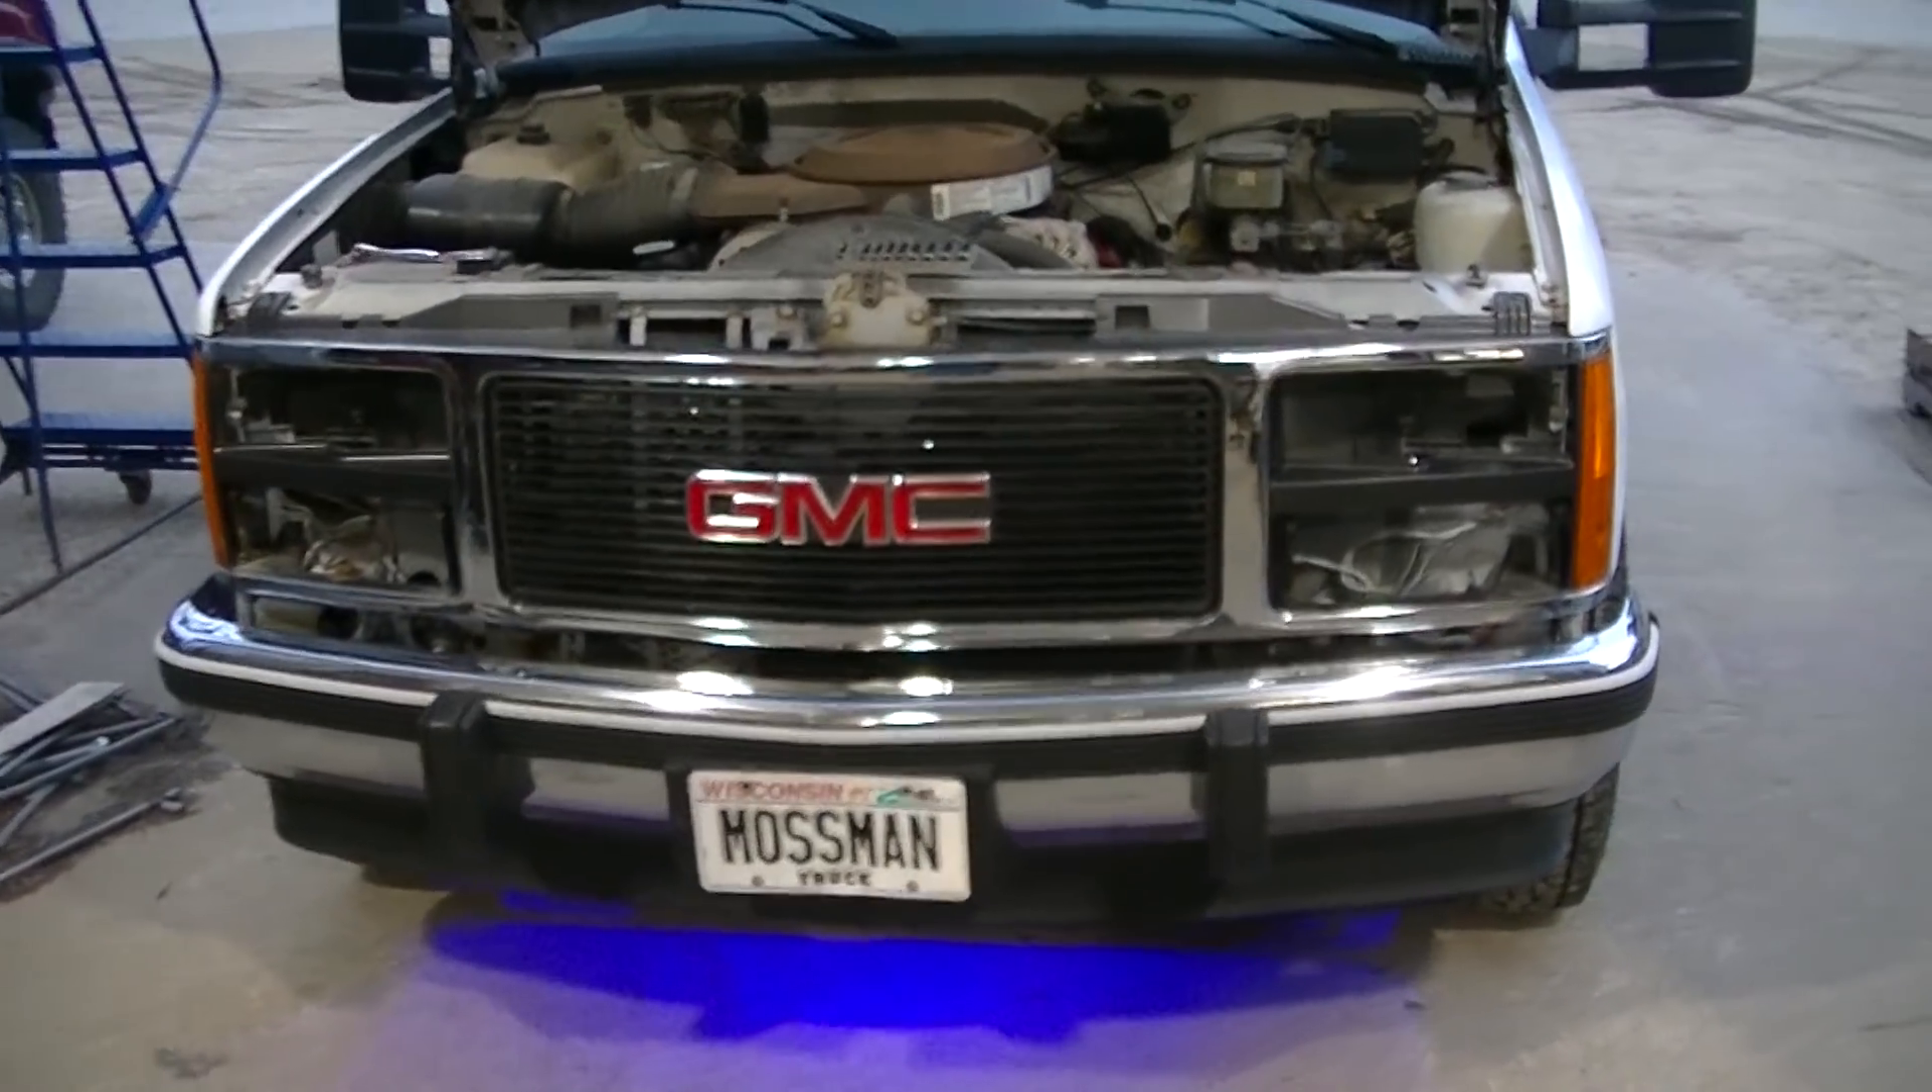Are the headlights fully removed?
Yes.